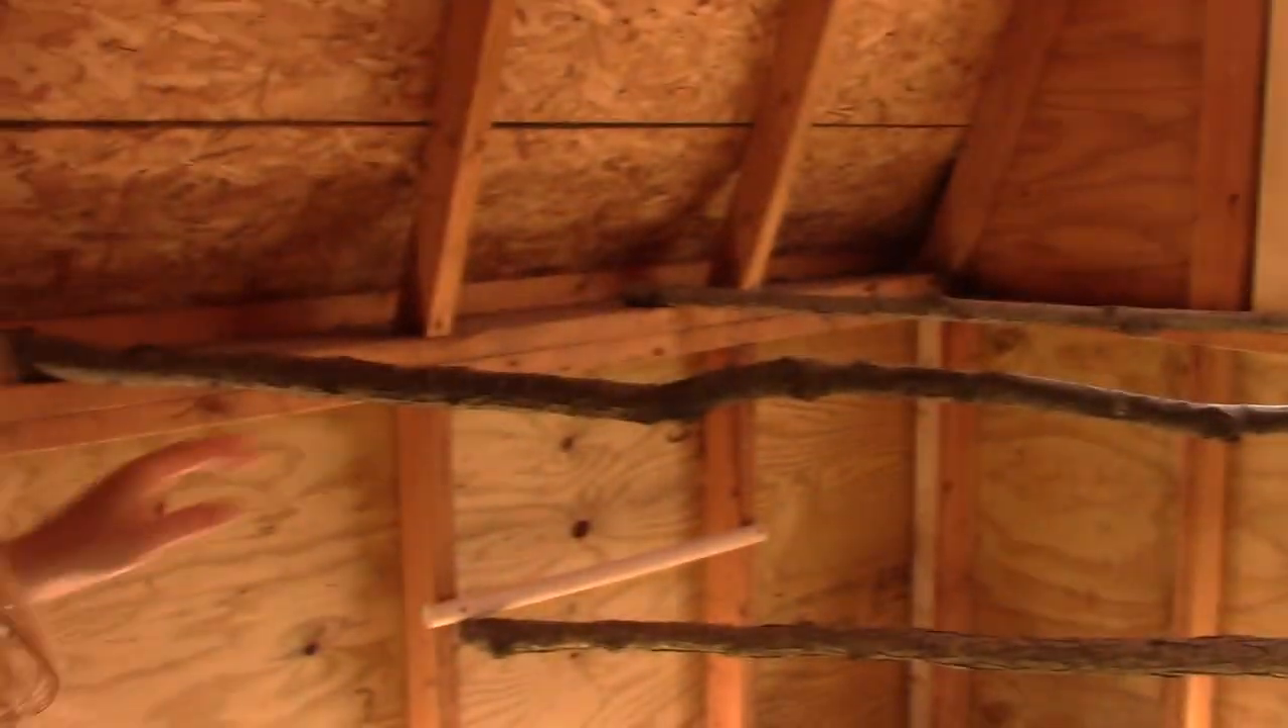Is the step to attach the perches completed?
Yes.